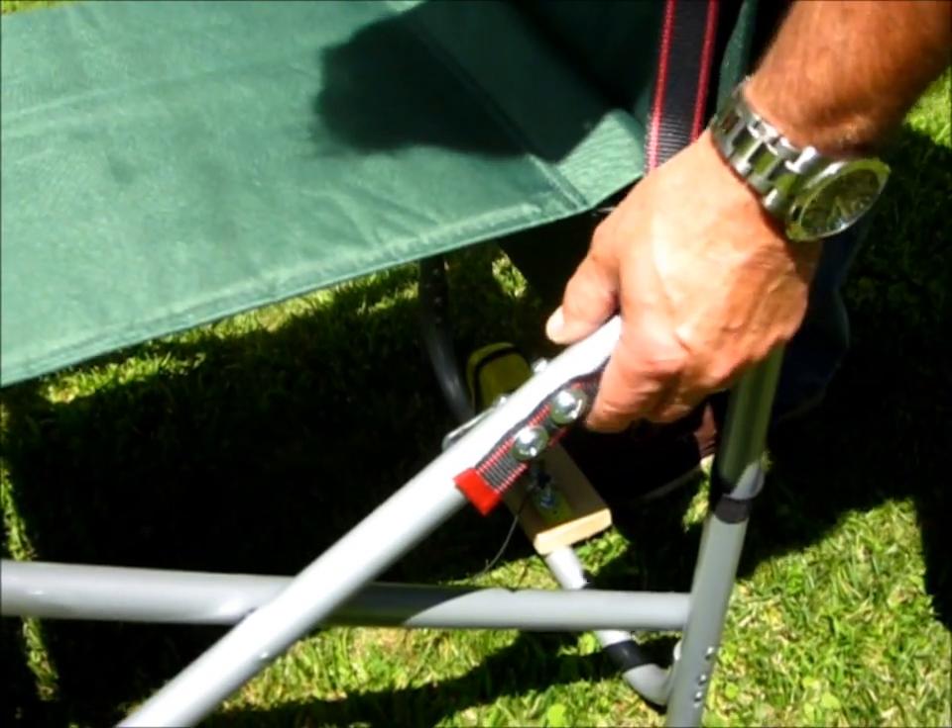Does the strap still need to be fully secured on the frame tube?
No.